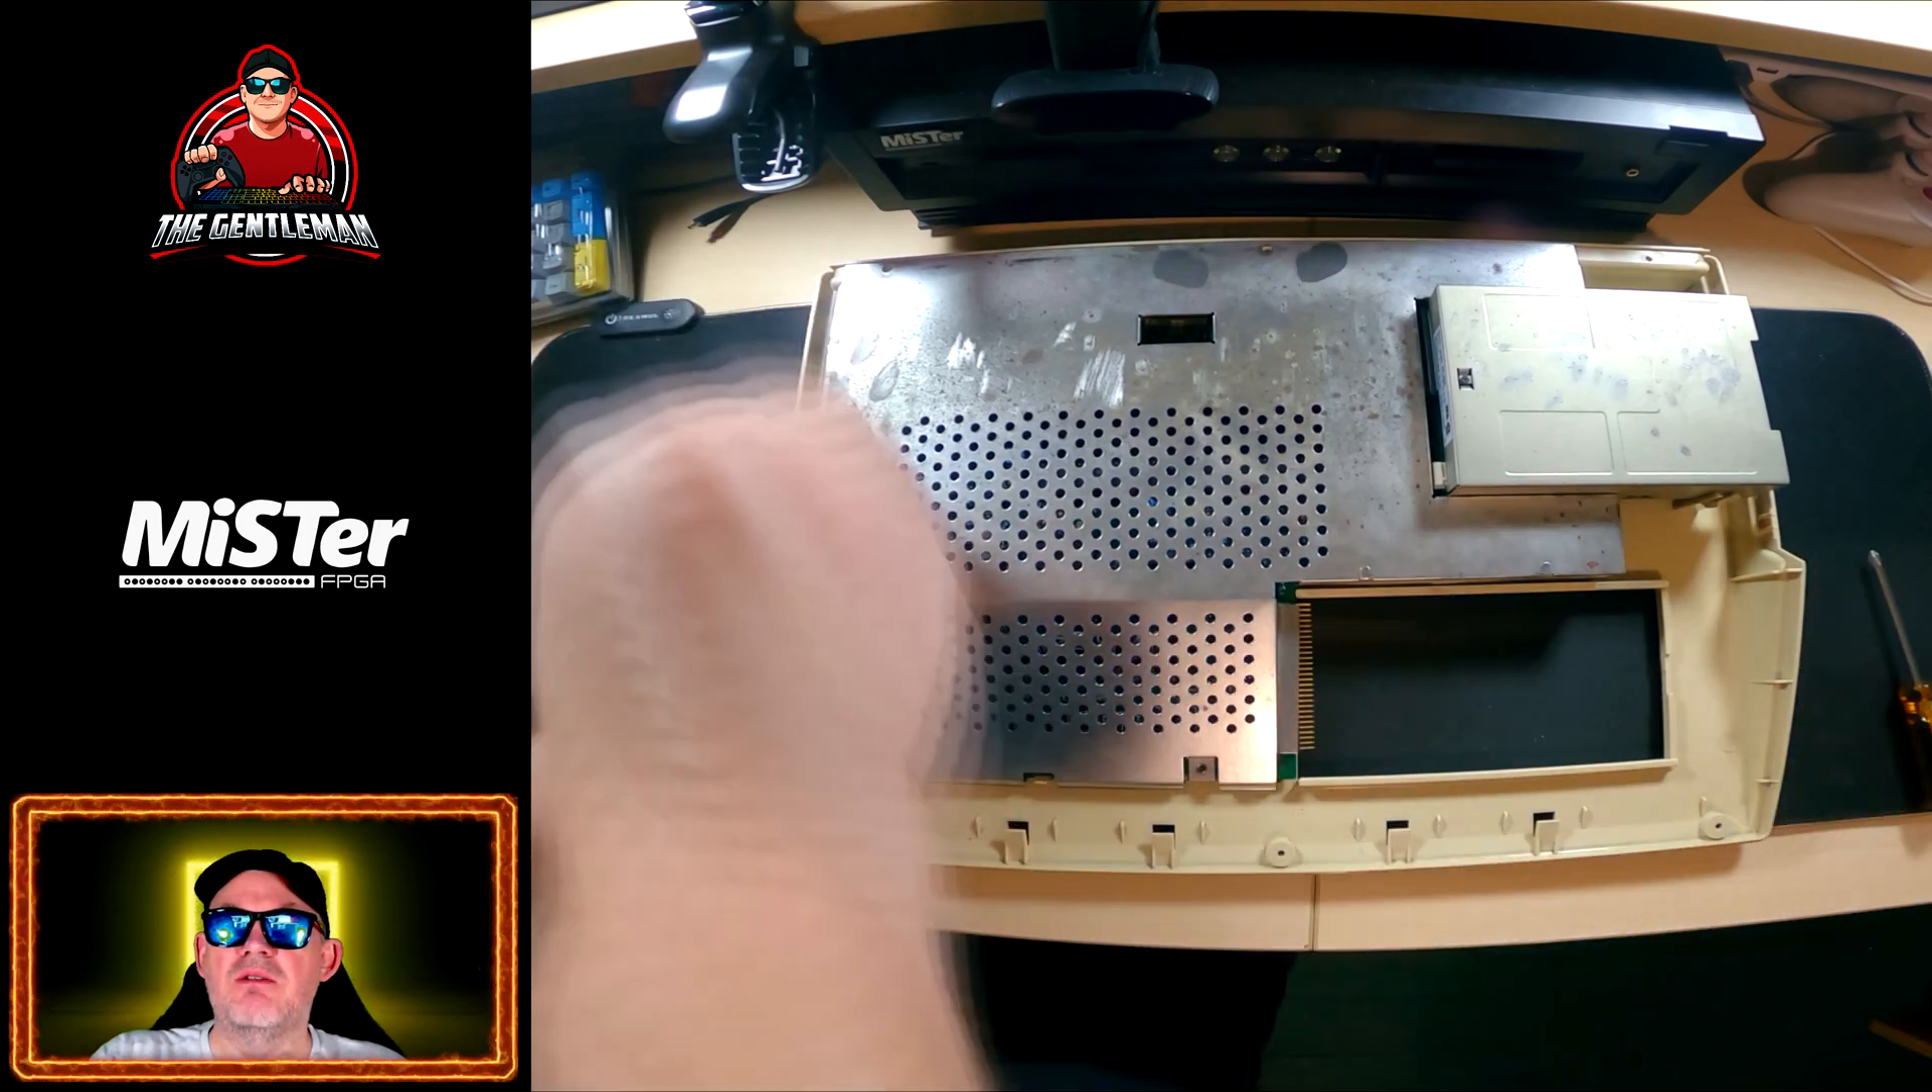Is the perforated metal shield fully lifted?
No.